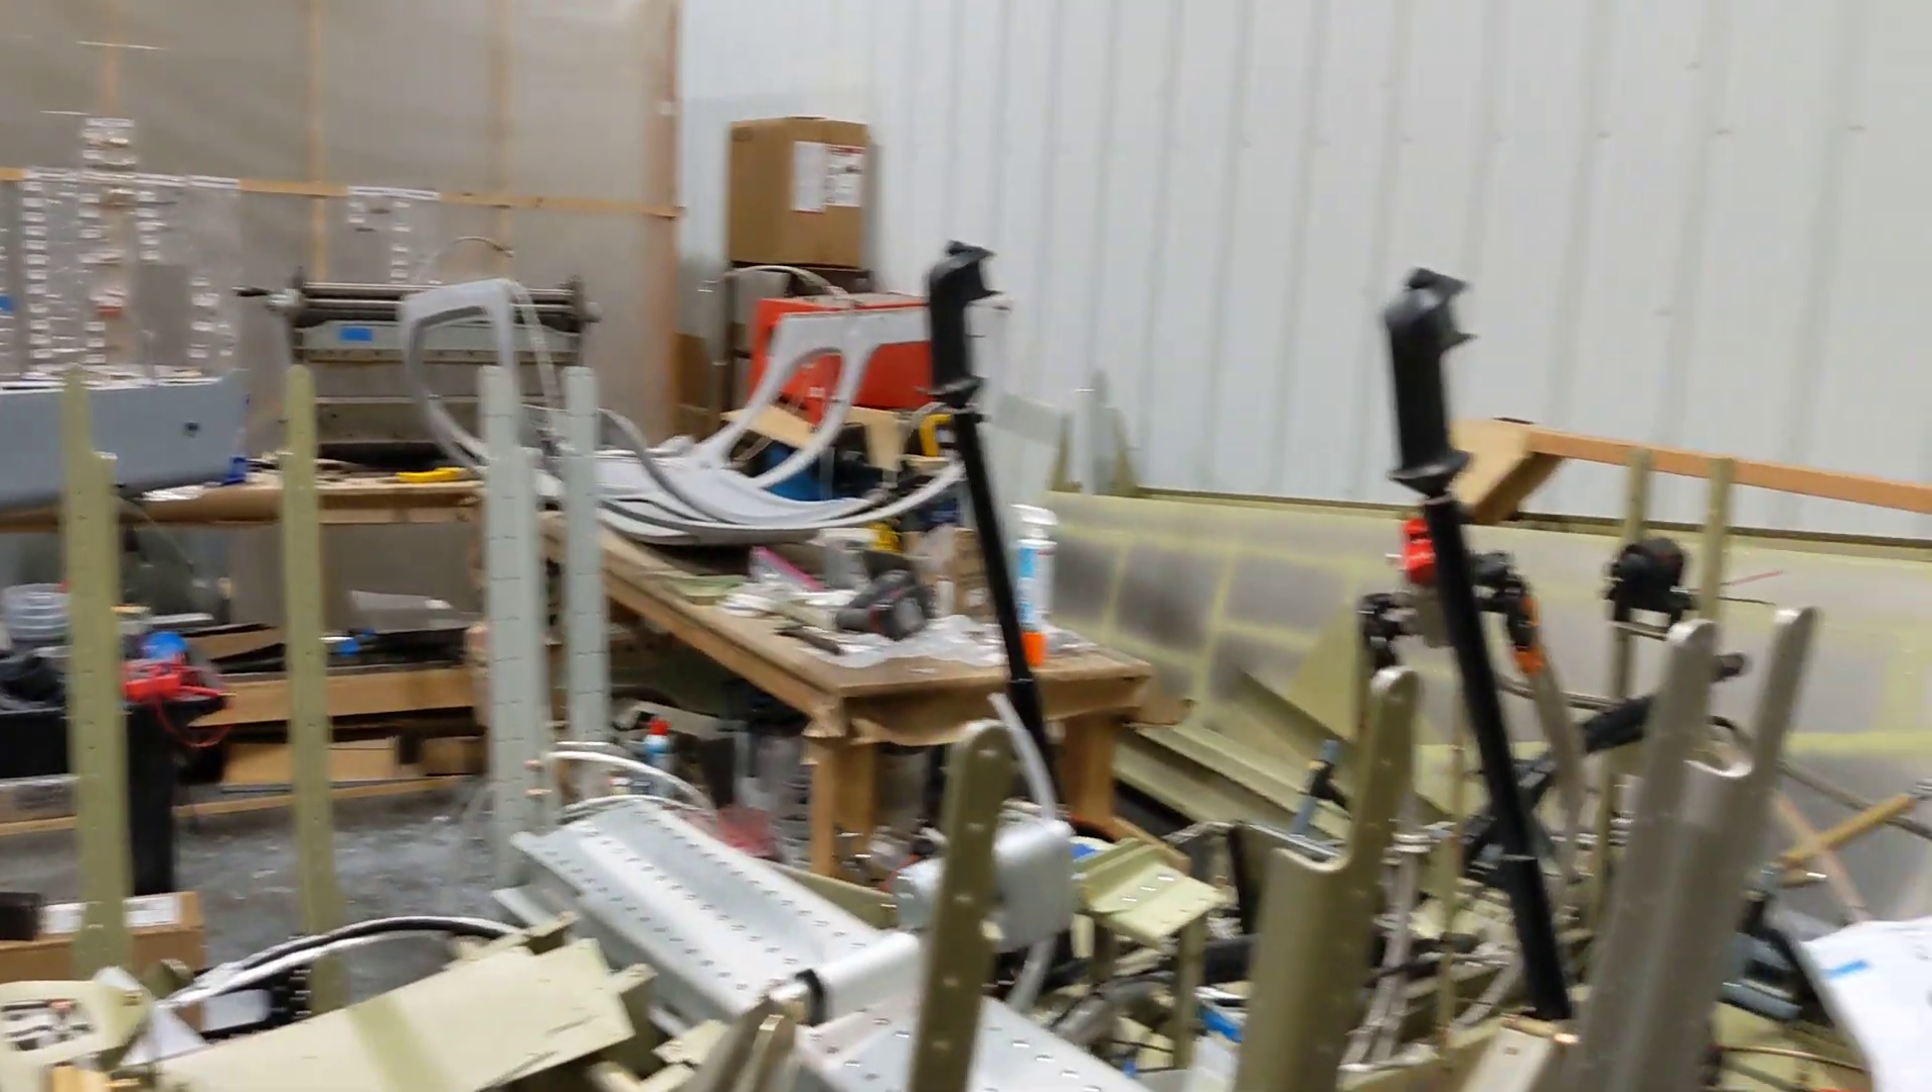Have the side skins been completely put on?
No.